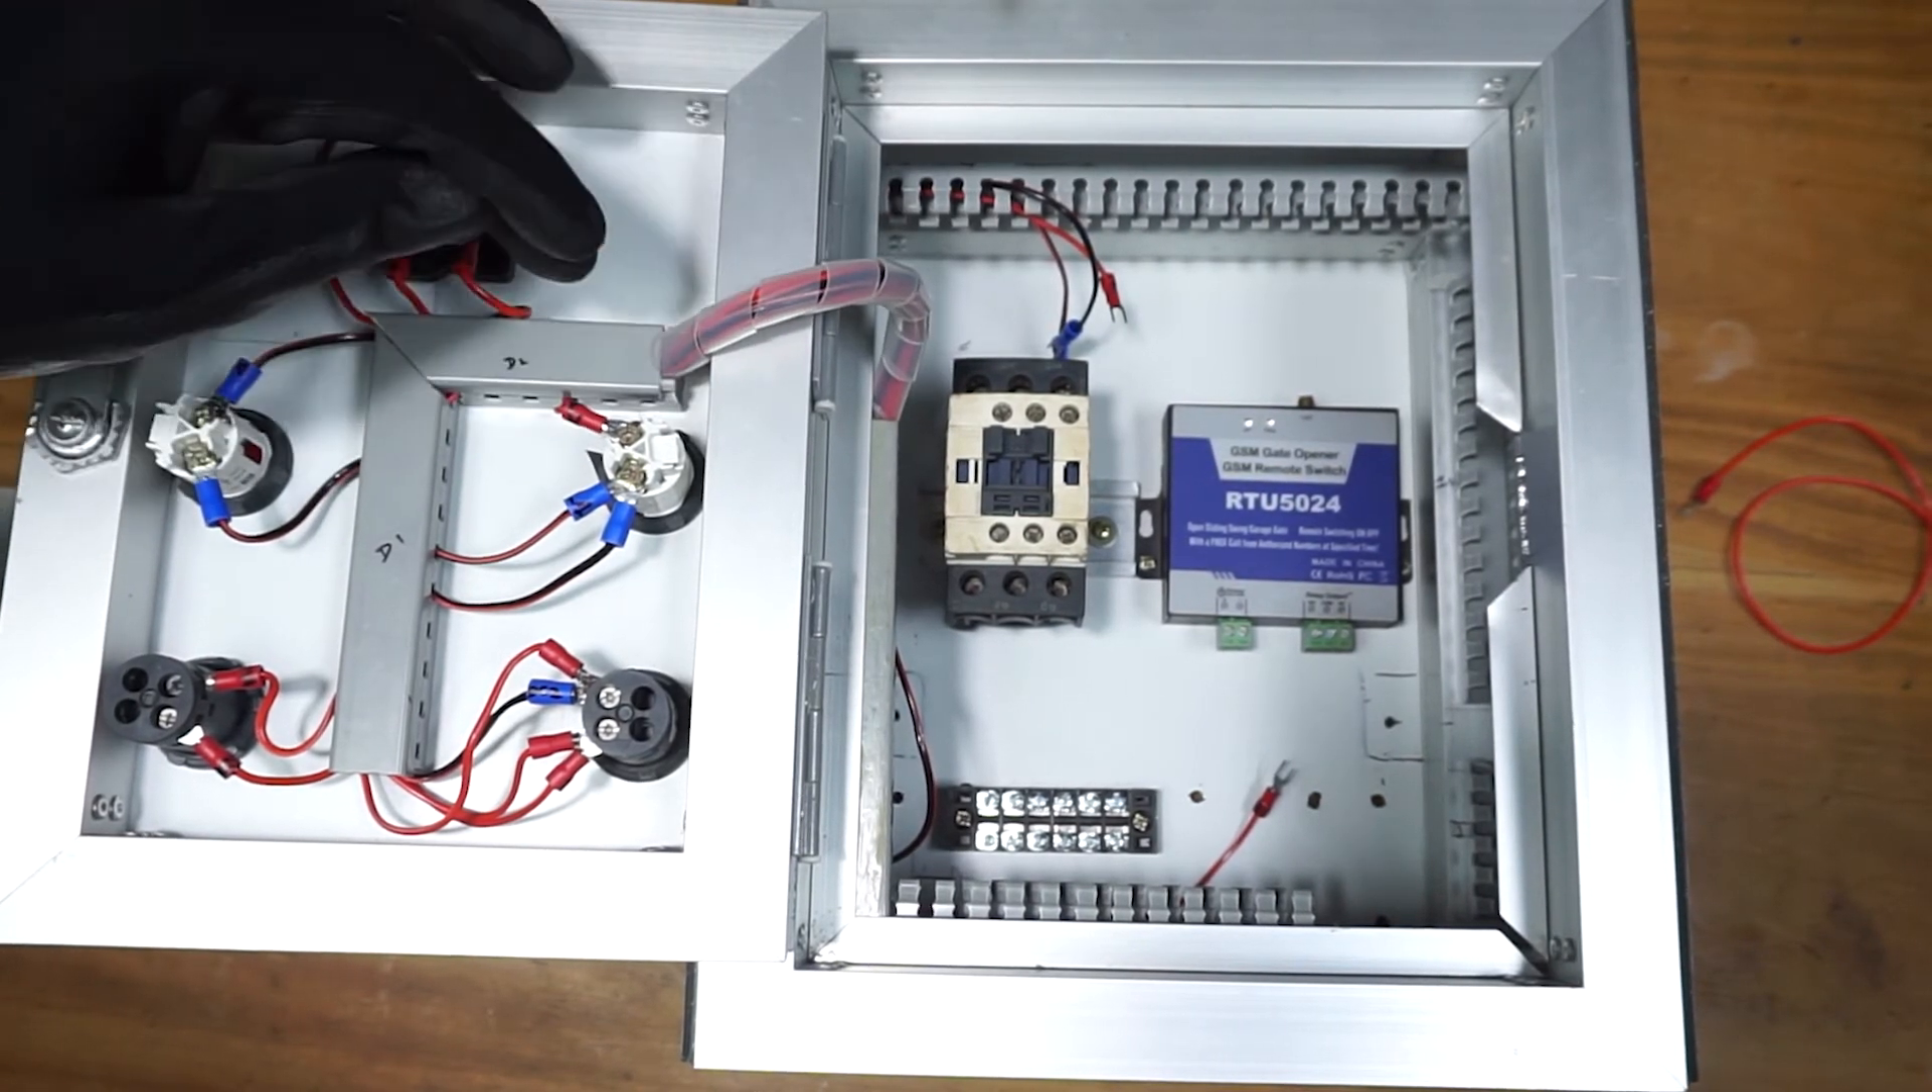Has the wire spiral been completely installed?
Yes.